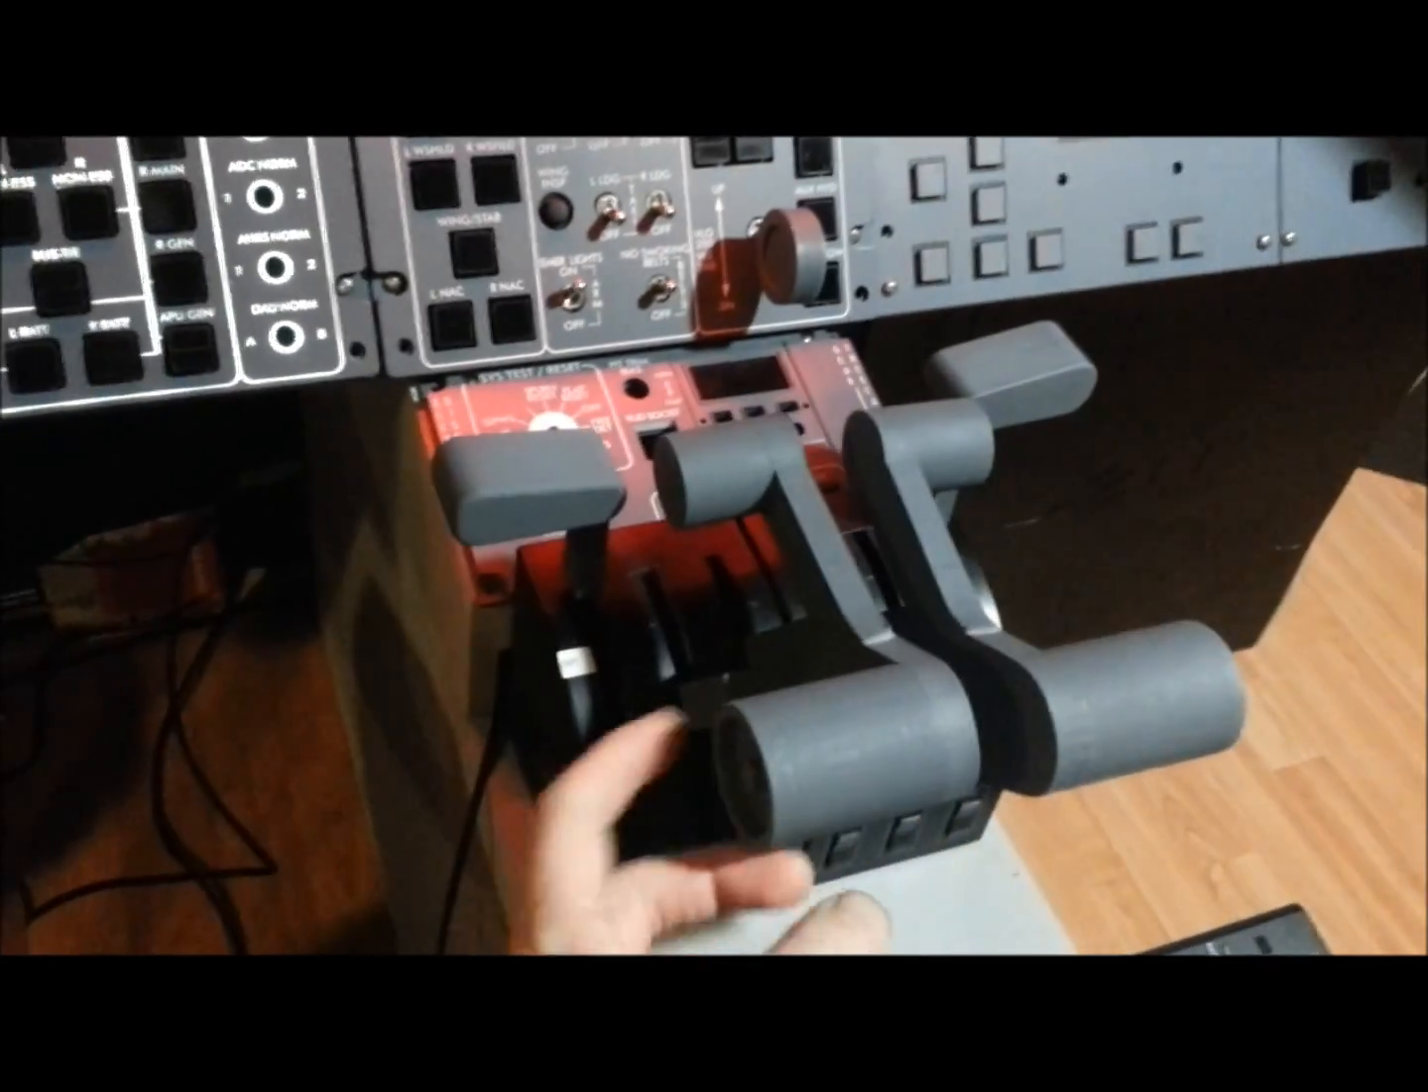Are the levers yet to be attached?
No.